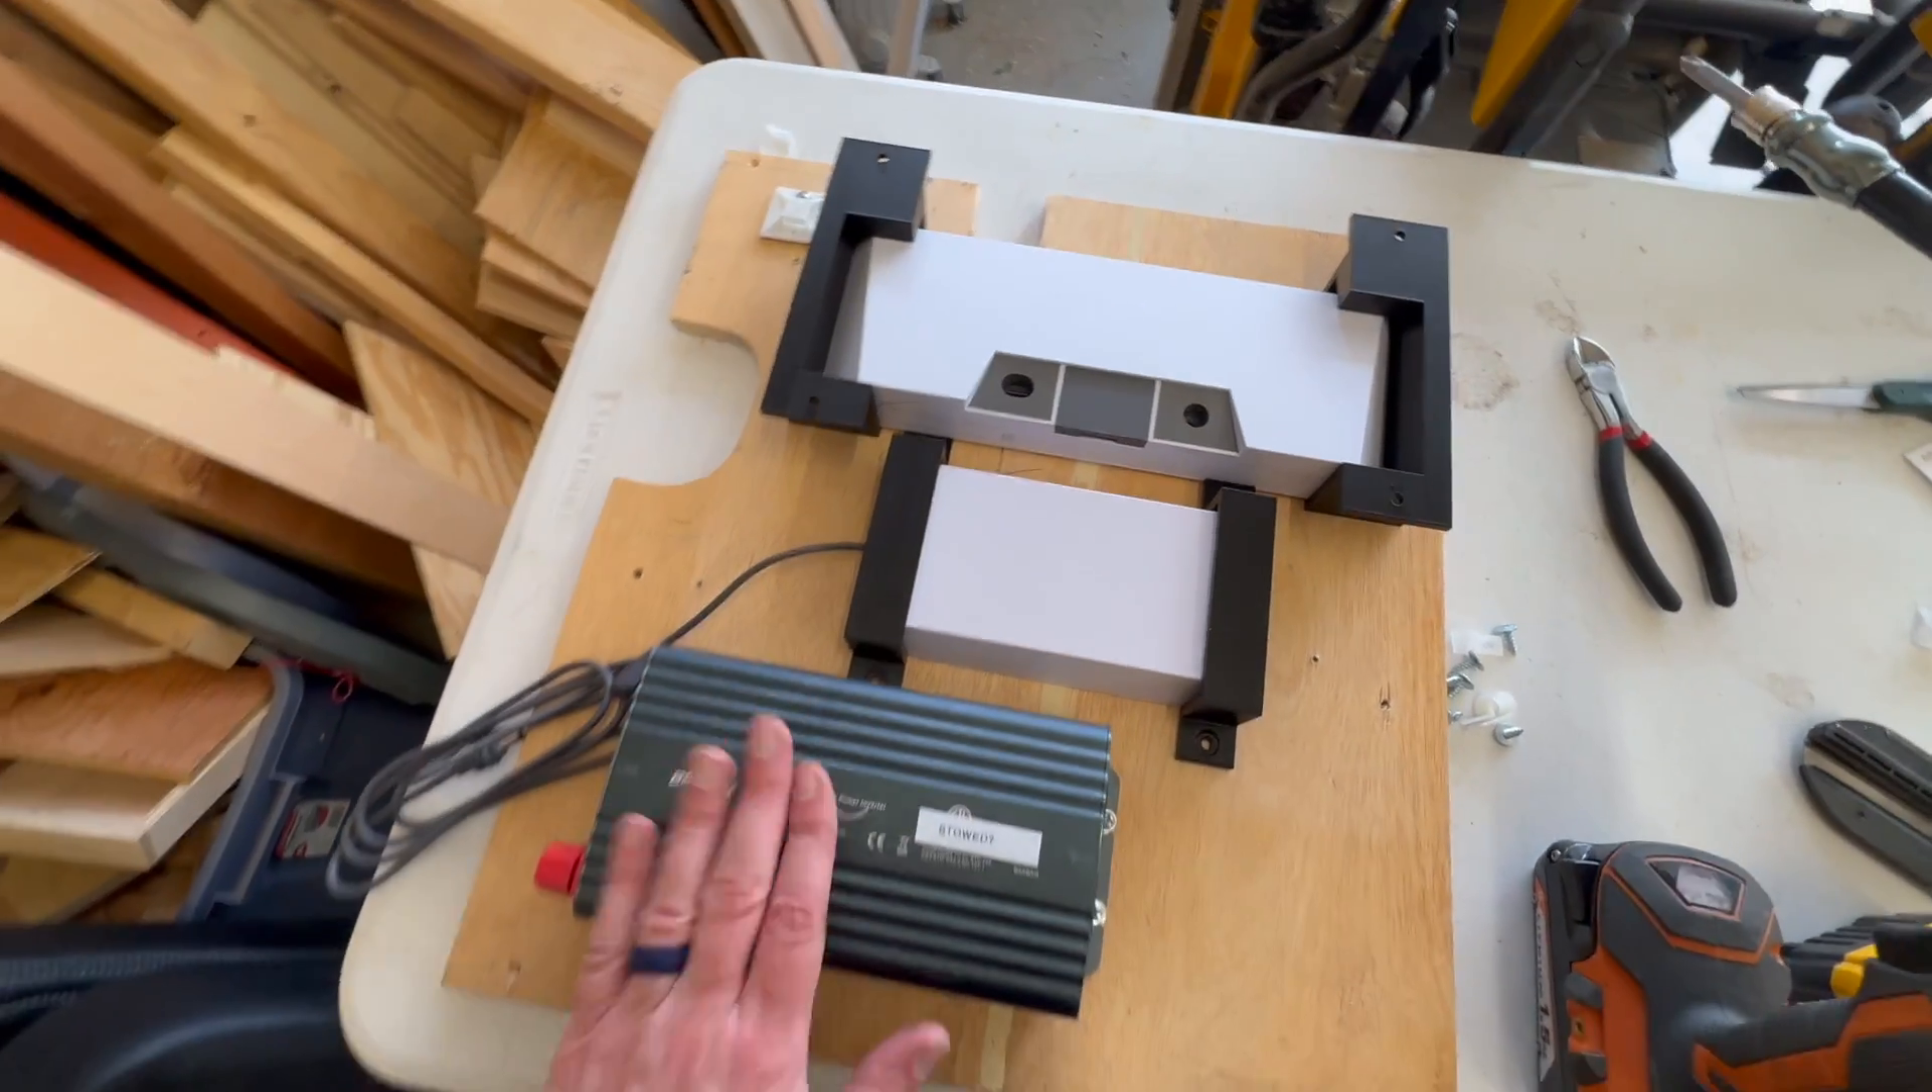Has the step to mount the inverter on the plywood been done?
No.